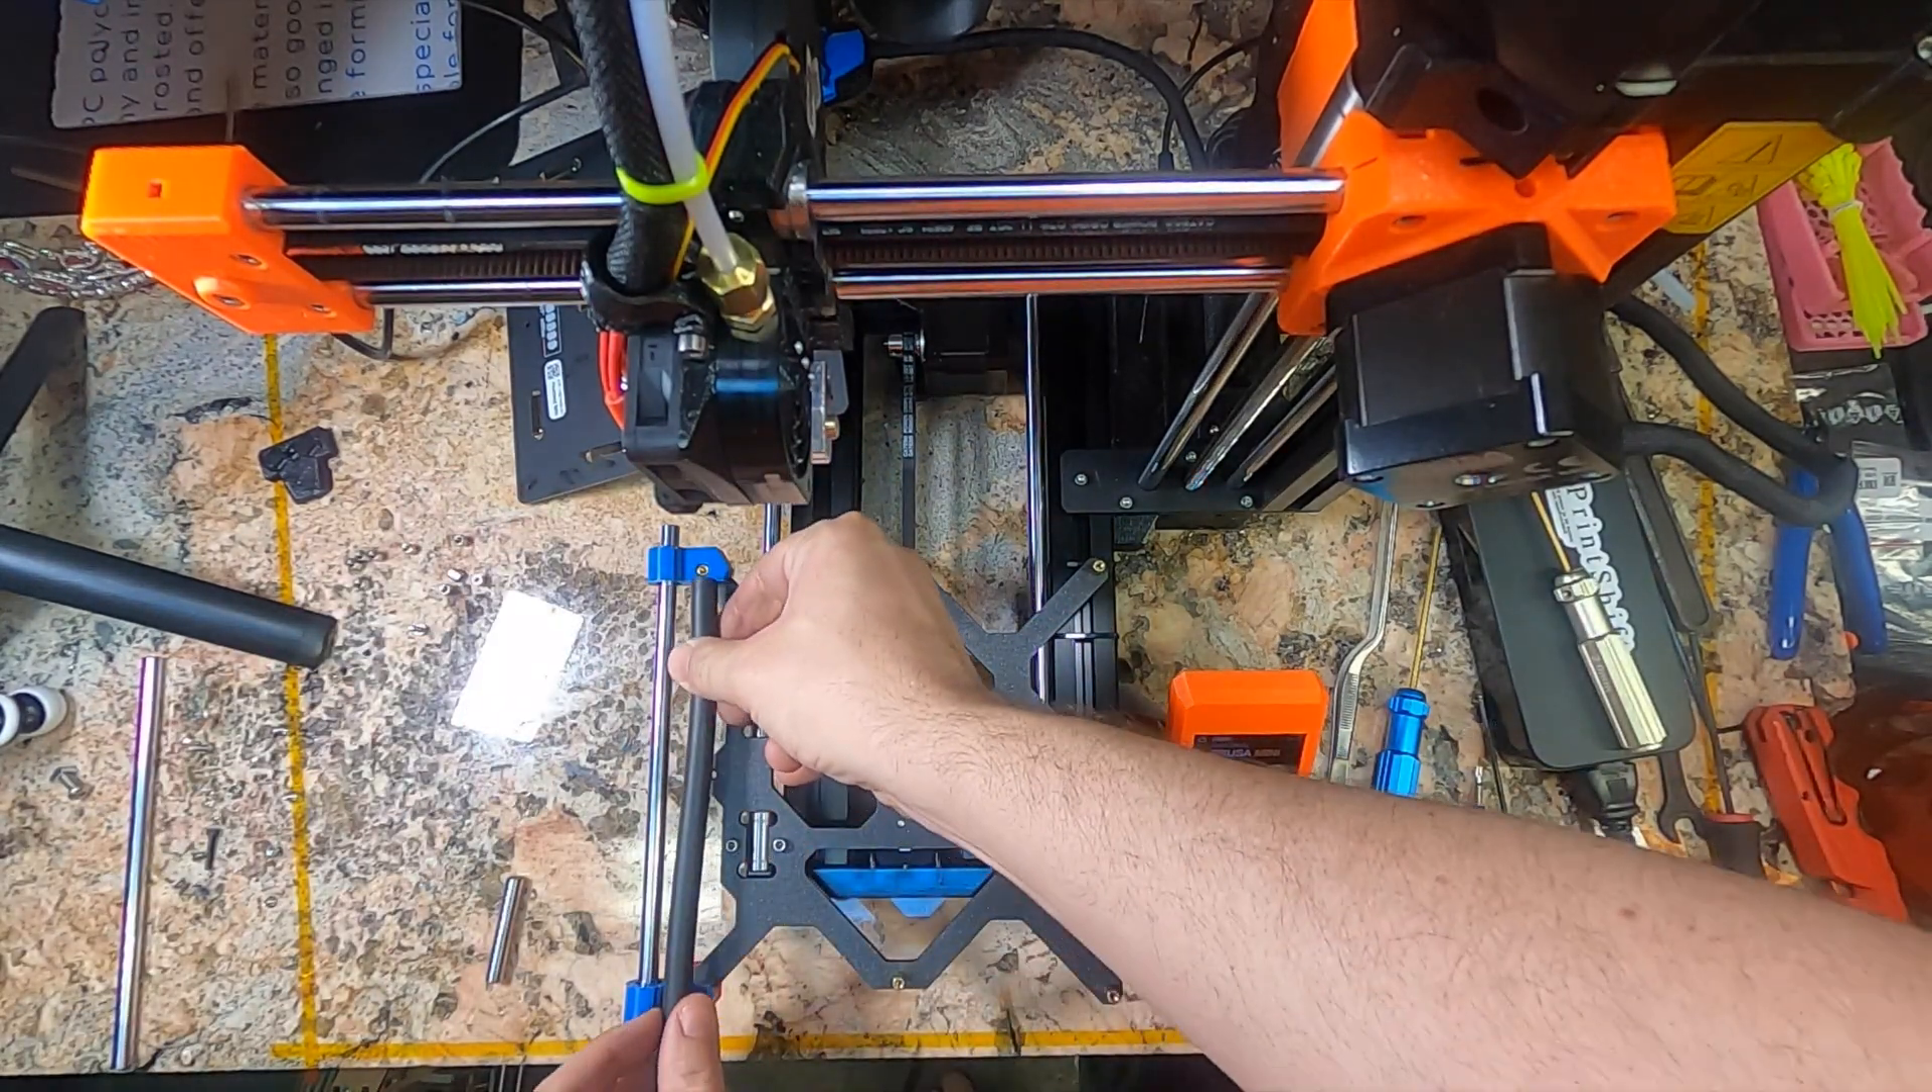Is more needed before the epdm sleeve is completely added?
Yes.